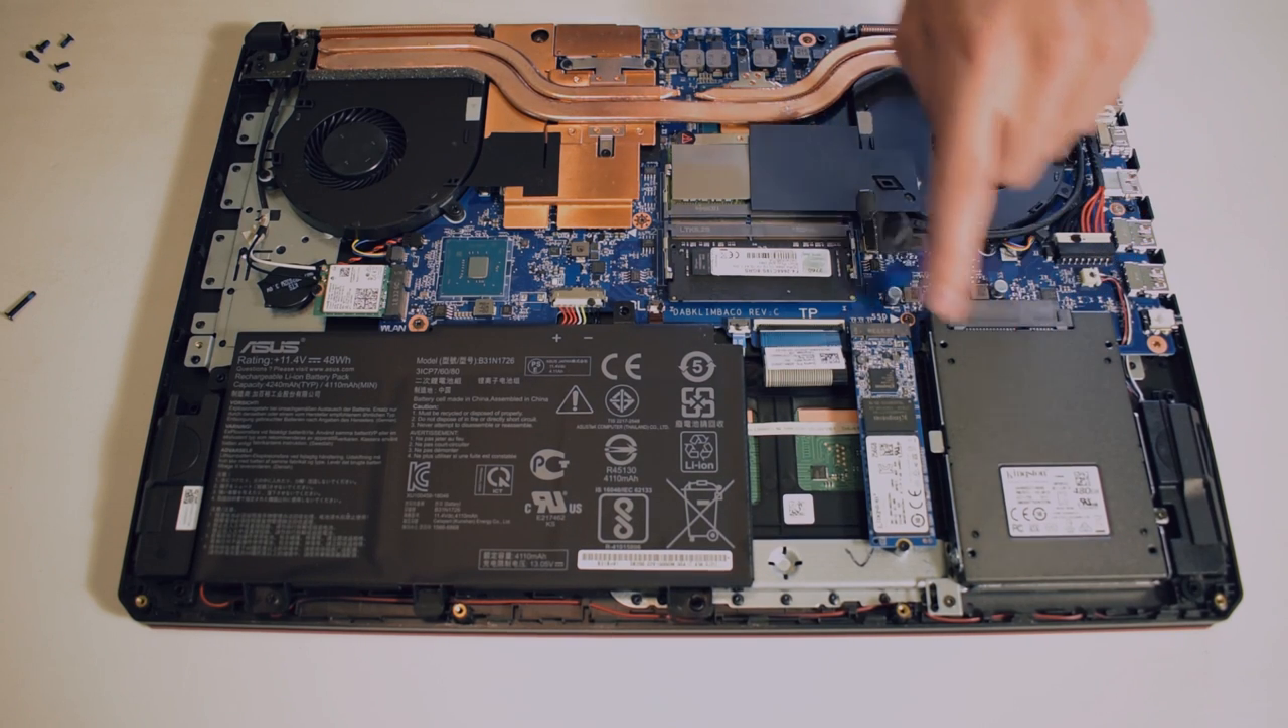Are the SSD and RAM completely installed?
Yes.